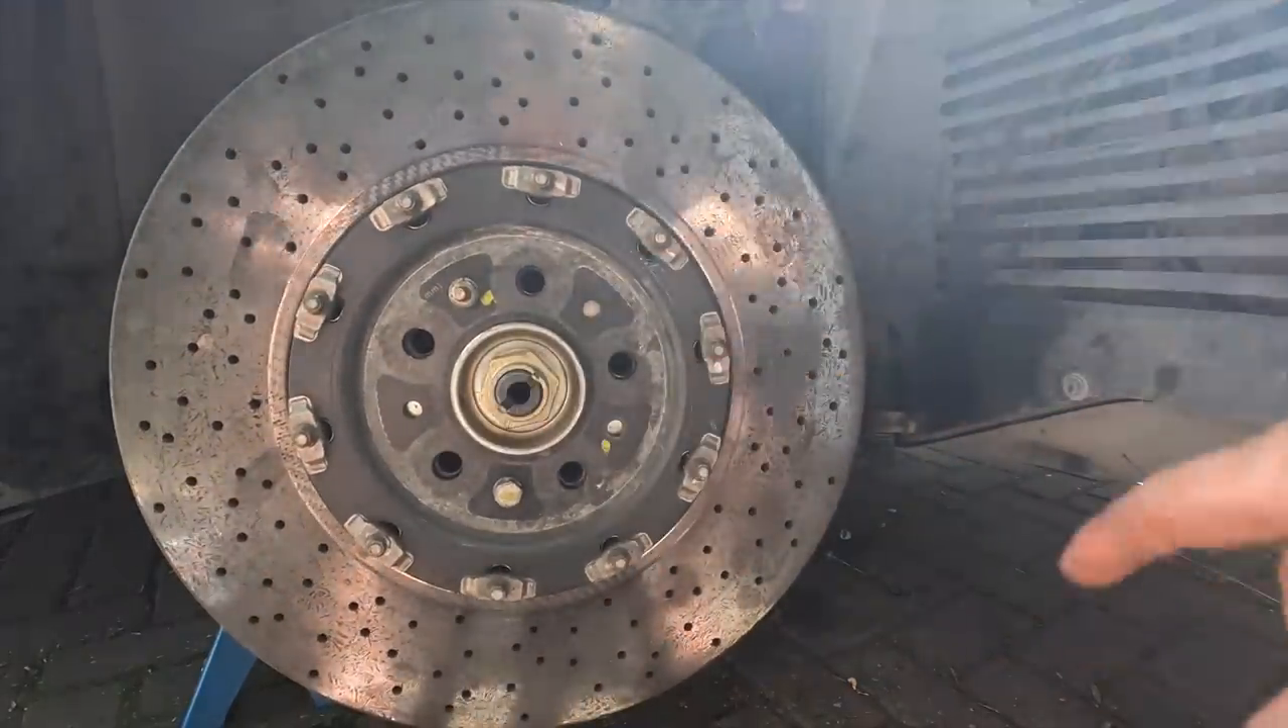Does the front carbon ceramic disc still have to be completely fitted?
No.